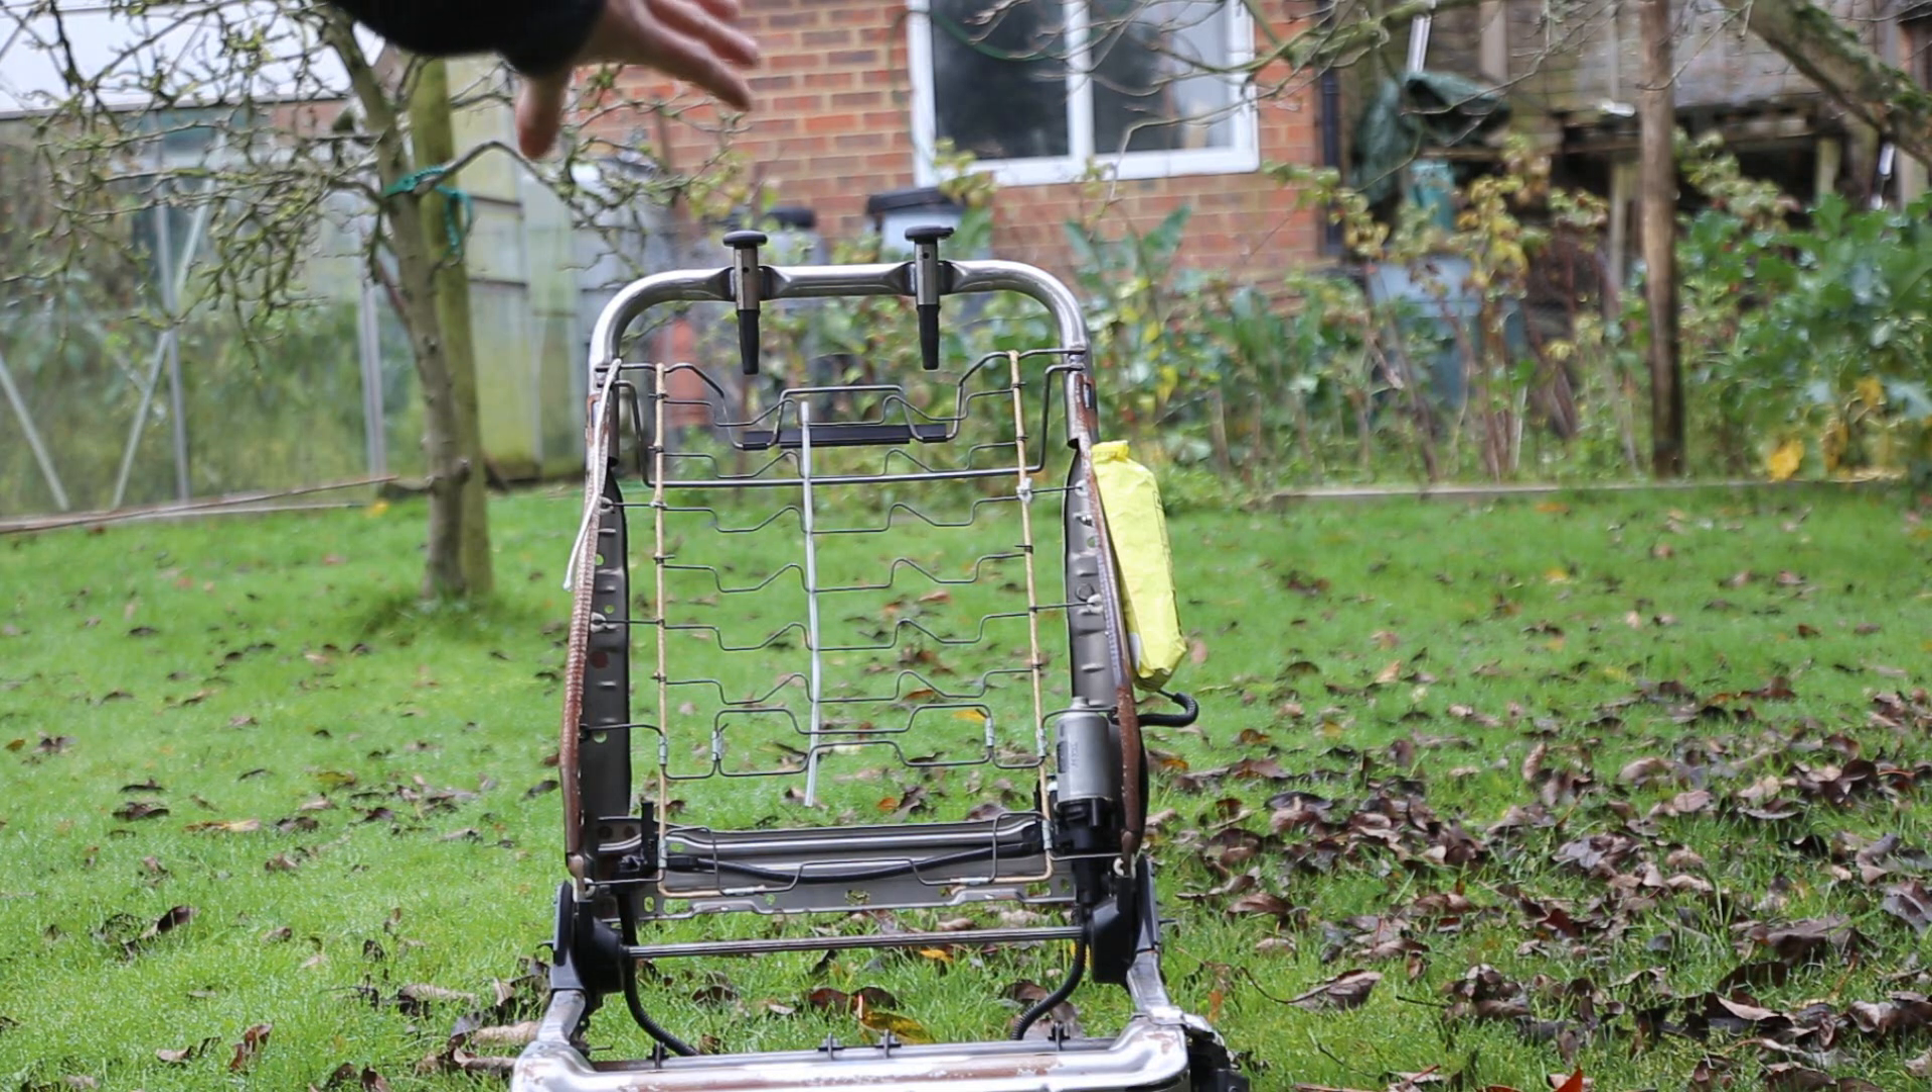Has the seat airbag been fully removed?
No.